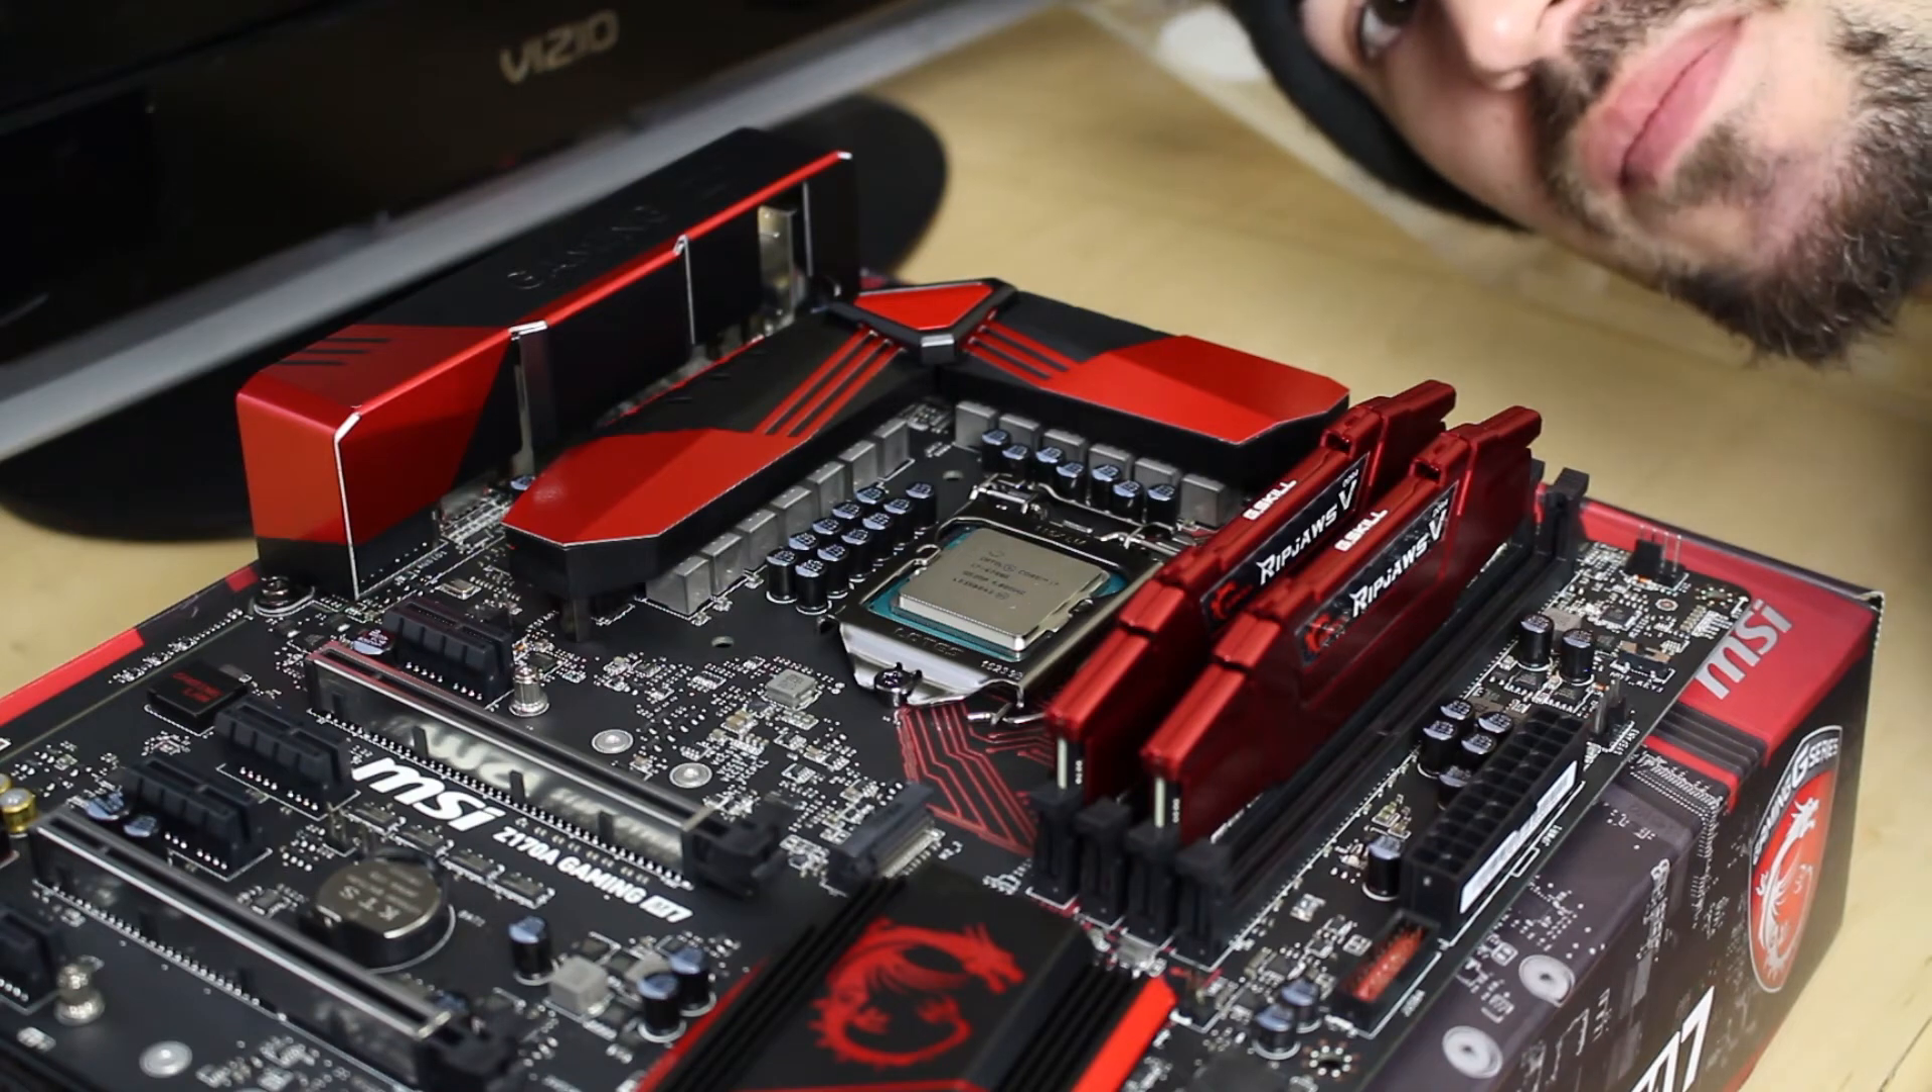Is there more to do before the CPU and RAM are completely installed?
No.